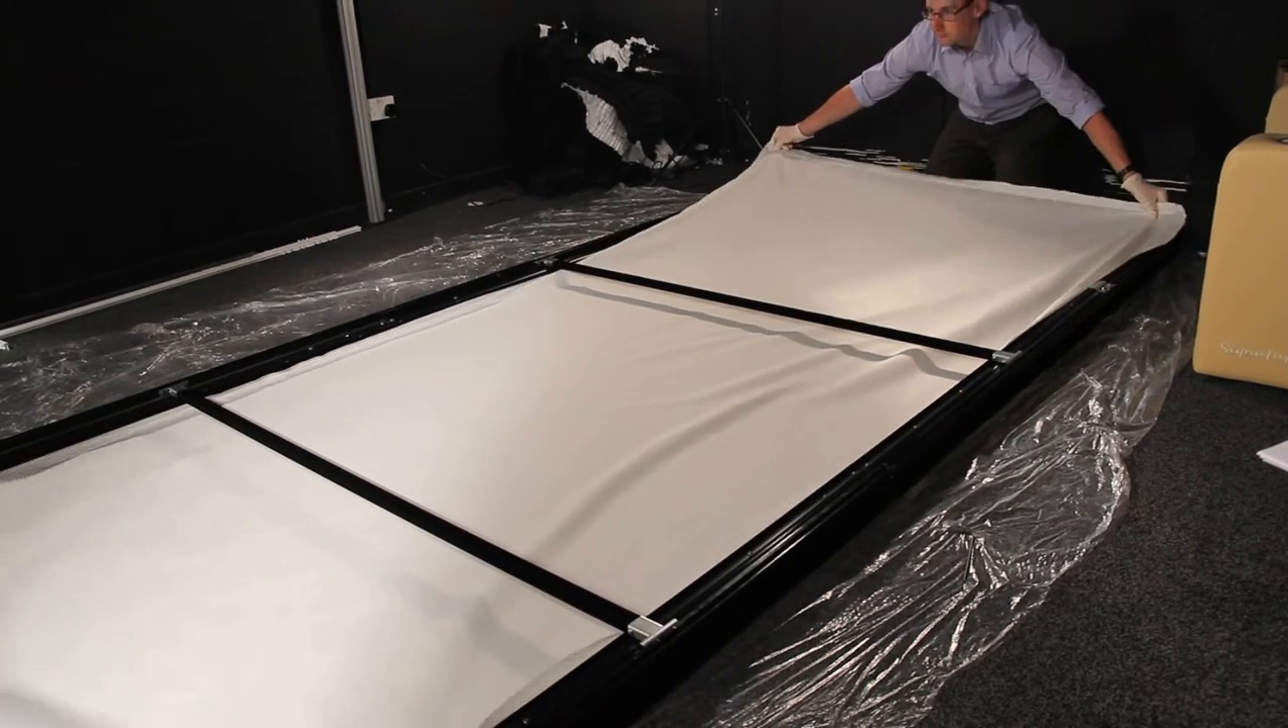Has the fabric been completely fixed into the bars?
No.